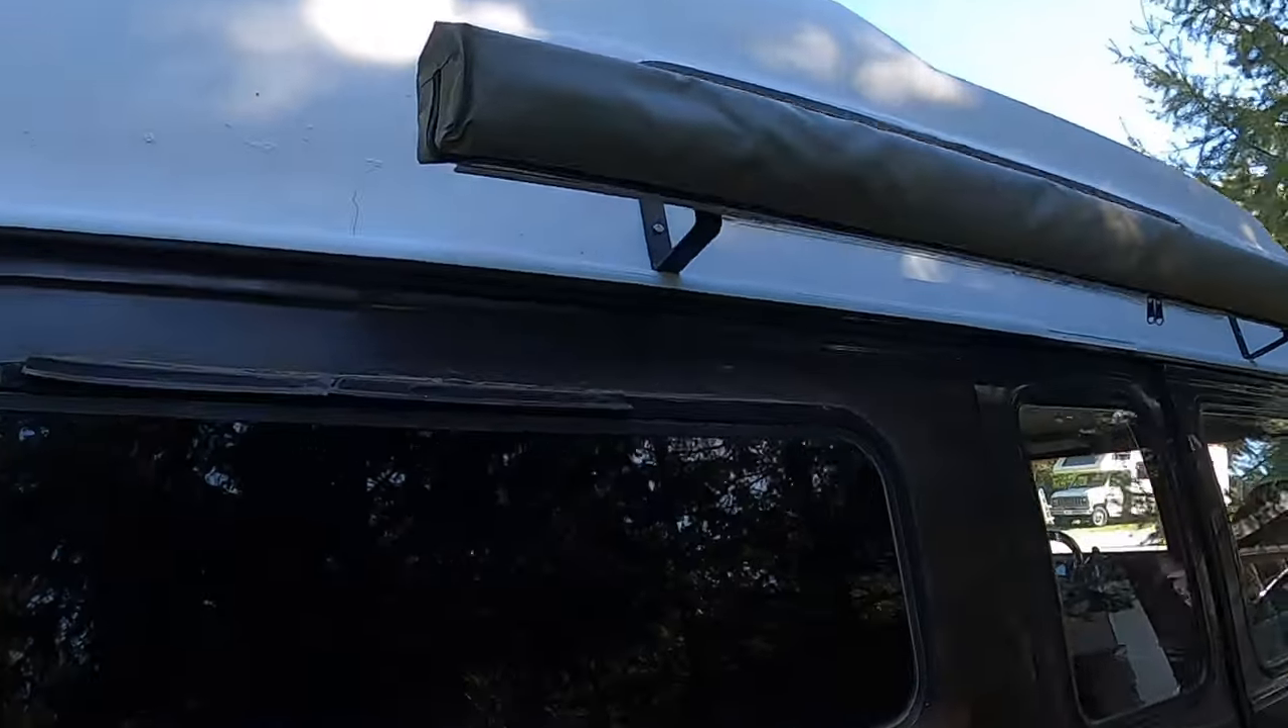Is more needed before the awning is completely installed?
No.